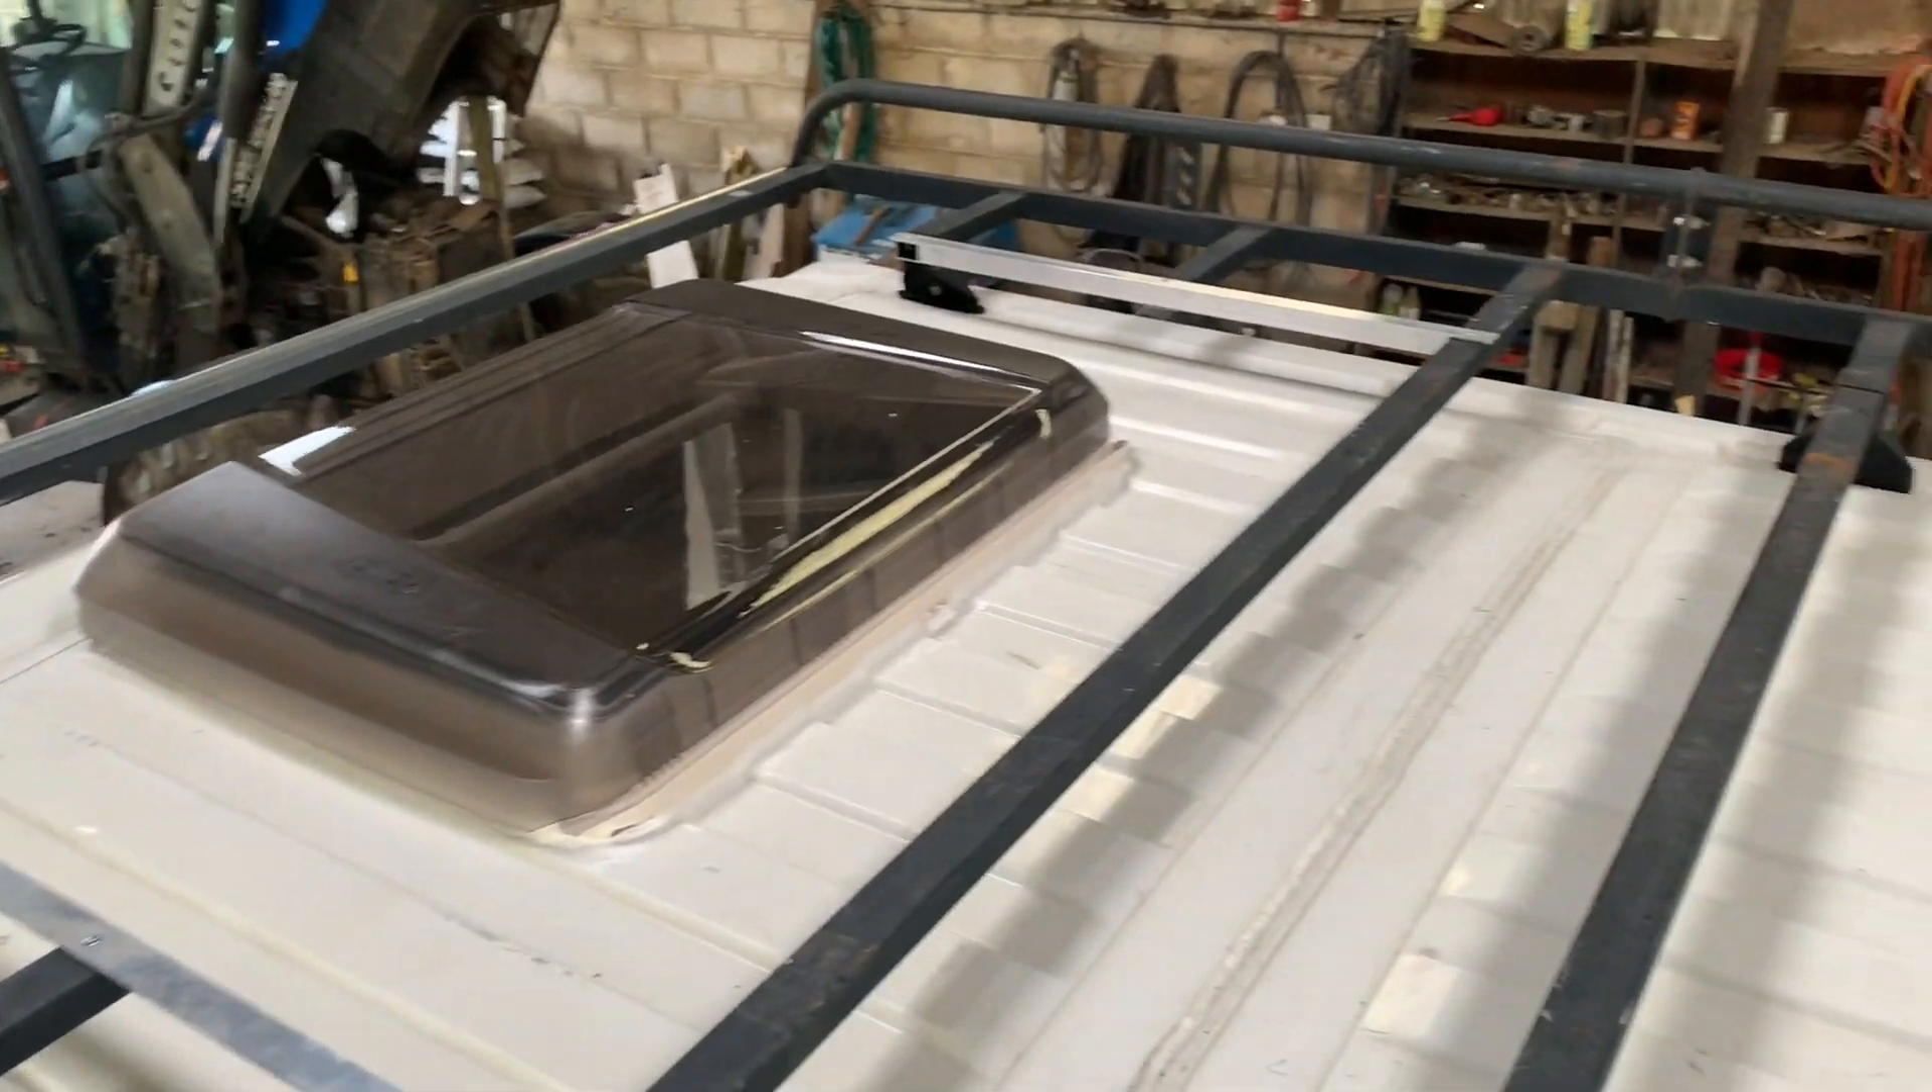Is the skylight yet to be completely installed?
No.